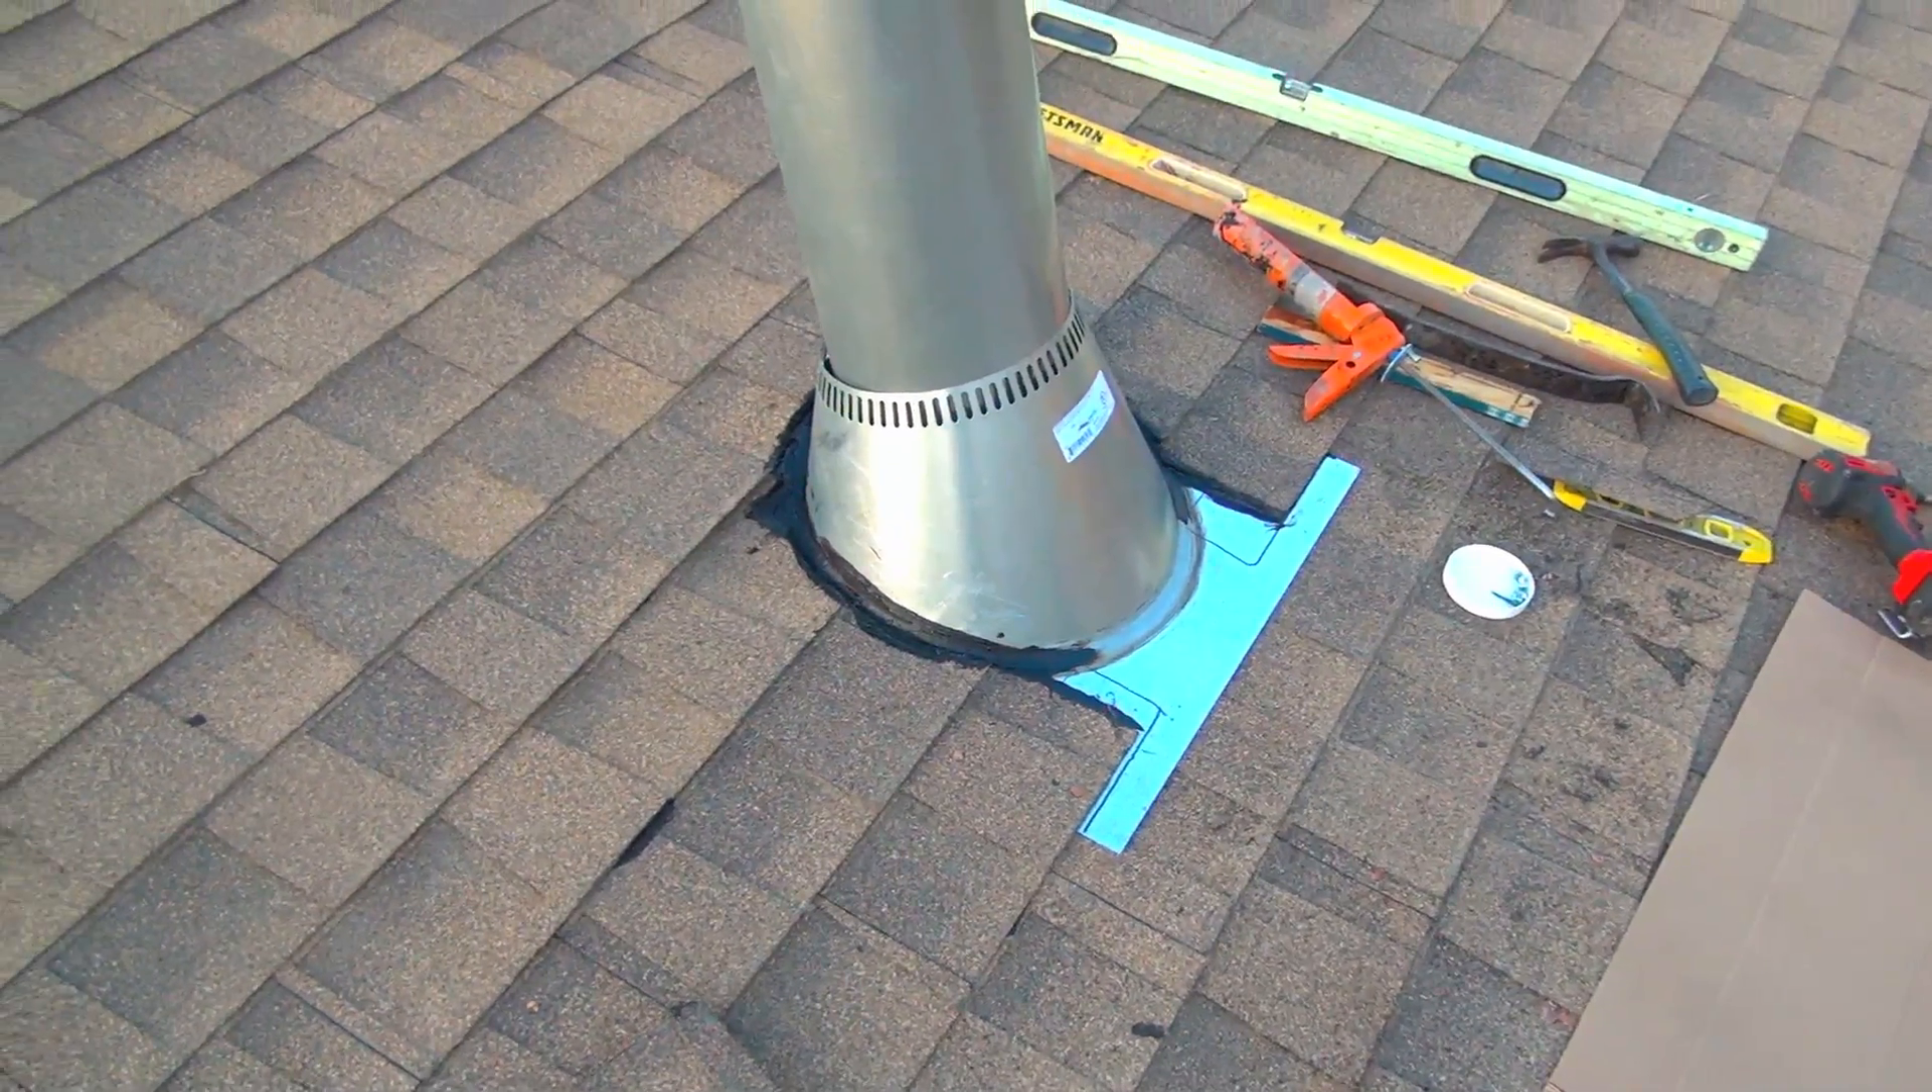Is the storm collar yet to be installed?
Yes.